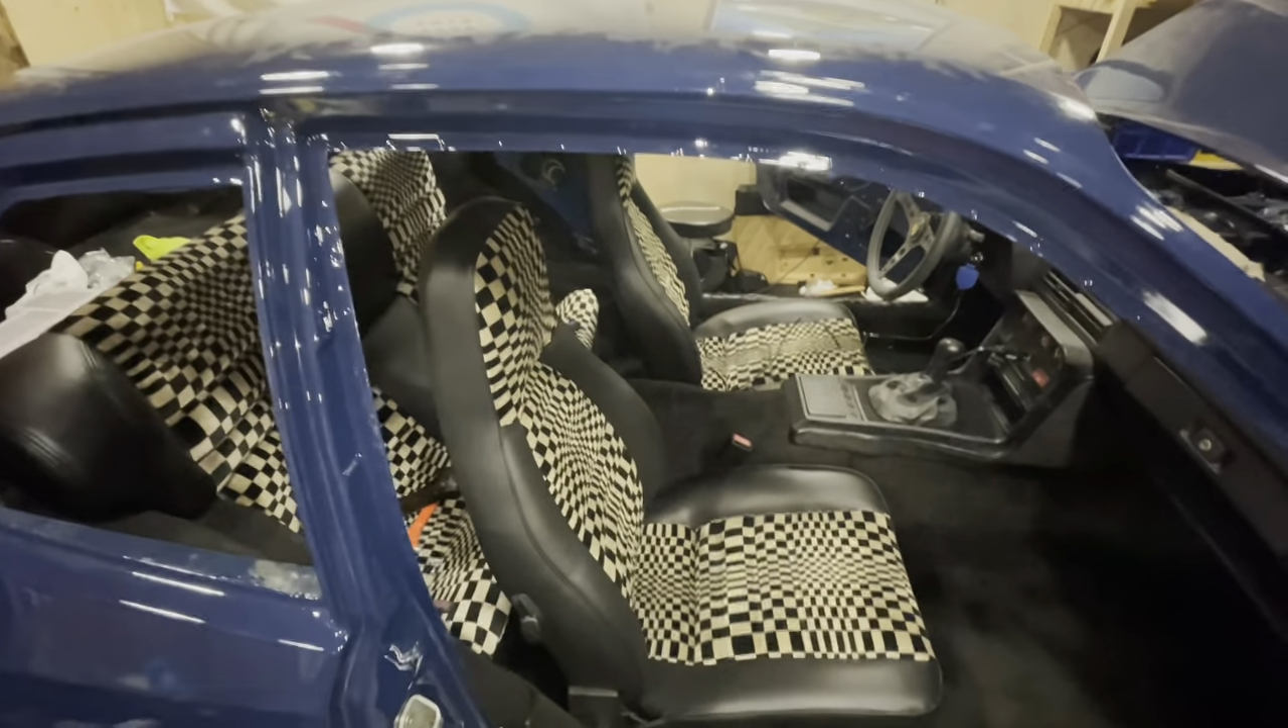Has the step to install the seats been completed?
Yes.